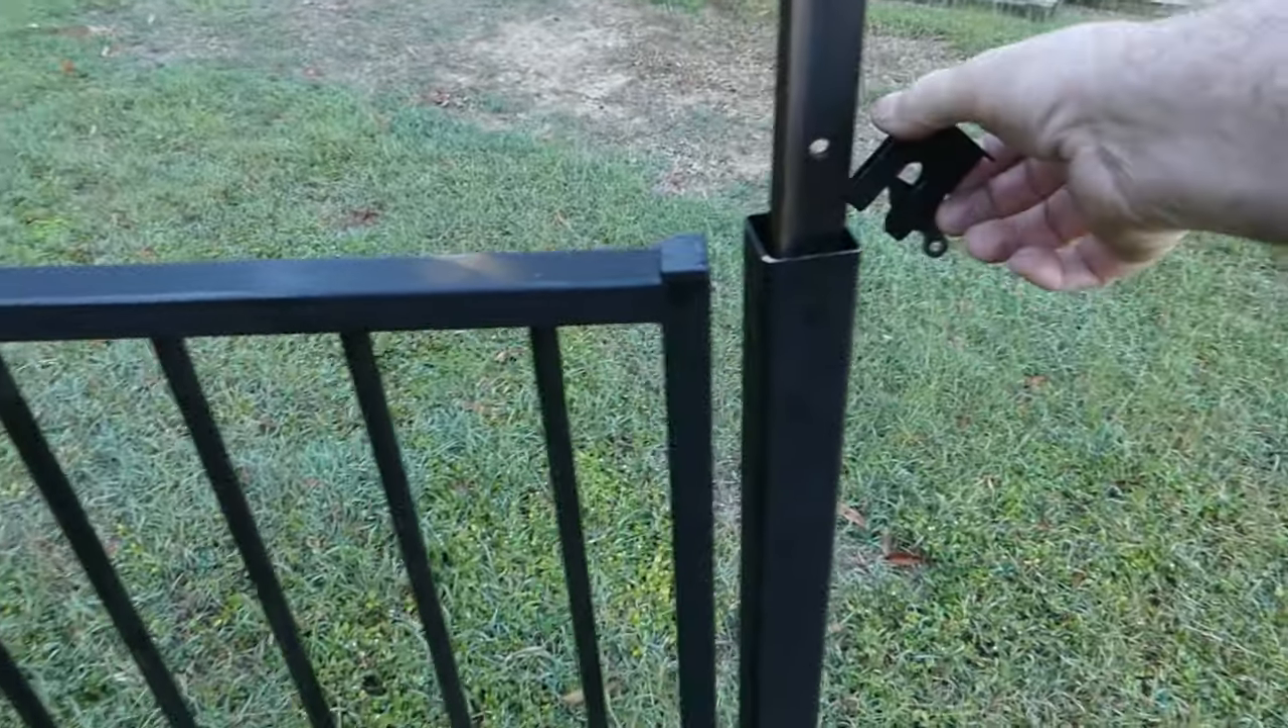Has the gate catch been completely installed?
No.